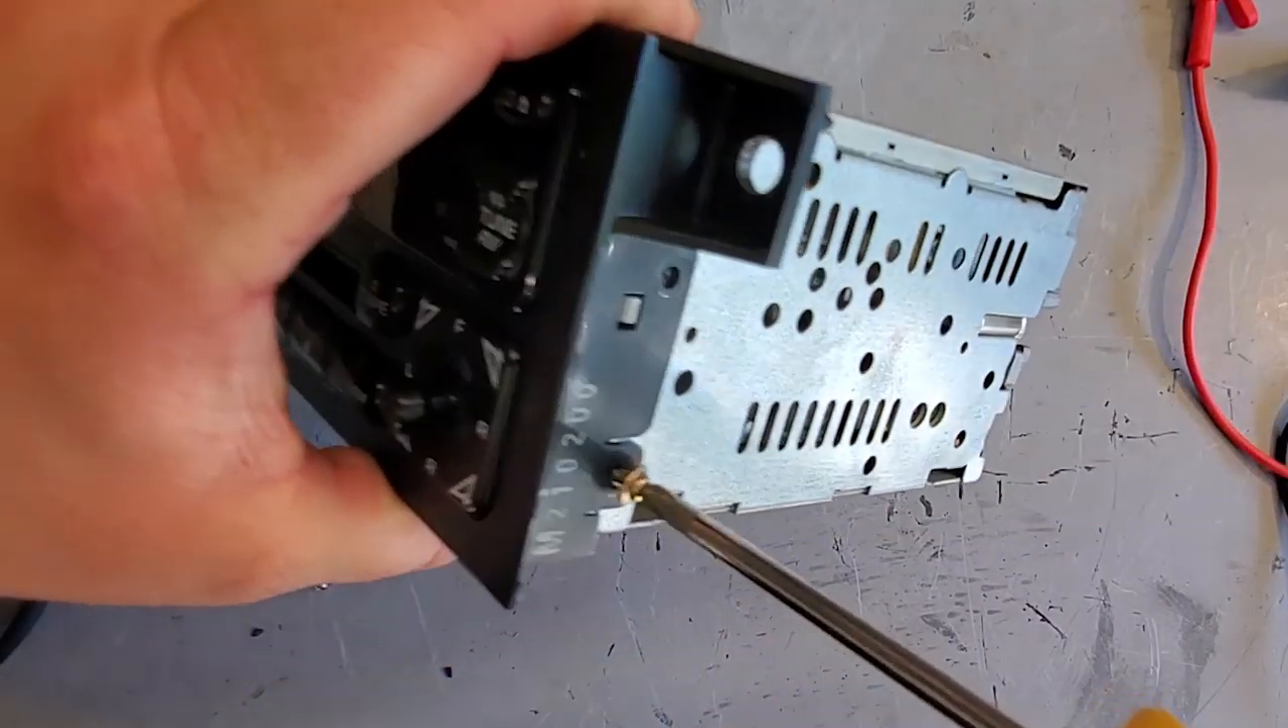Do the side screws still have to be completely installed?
Yes.